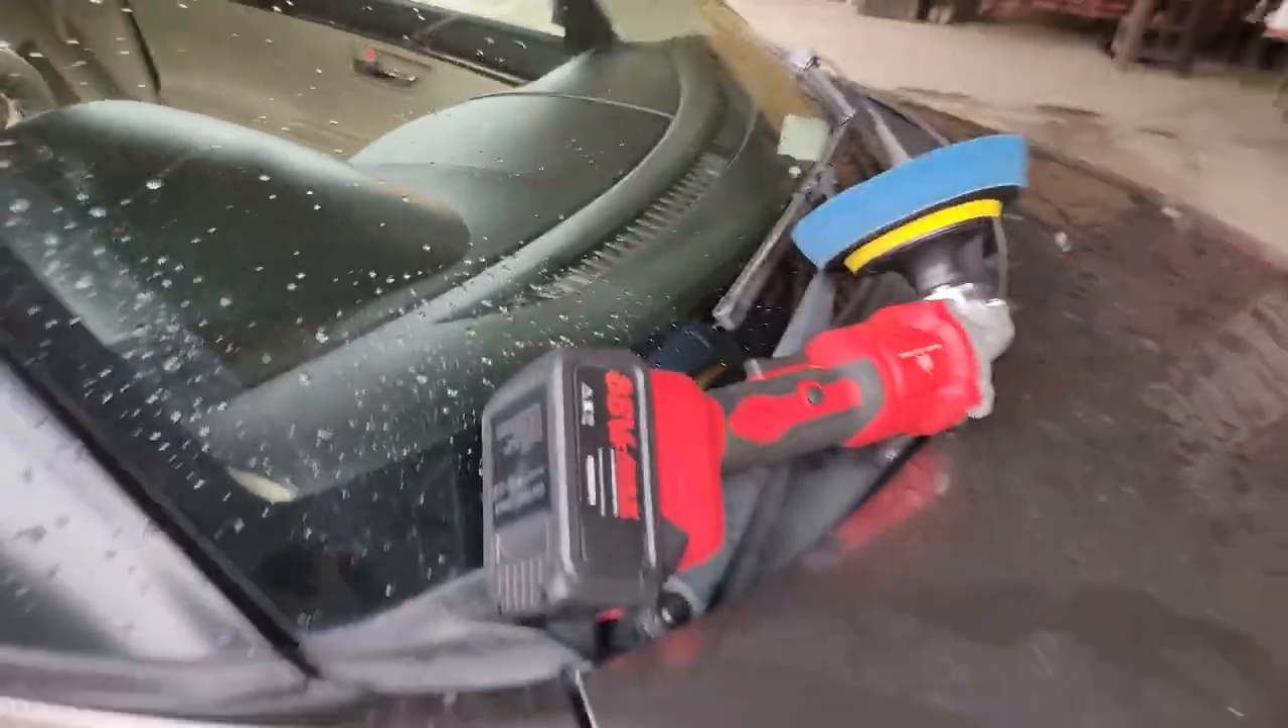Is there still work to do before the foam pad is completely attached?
No.